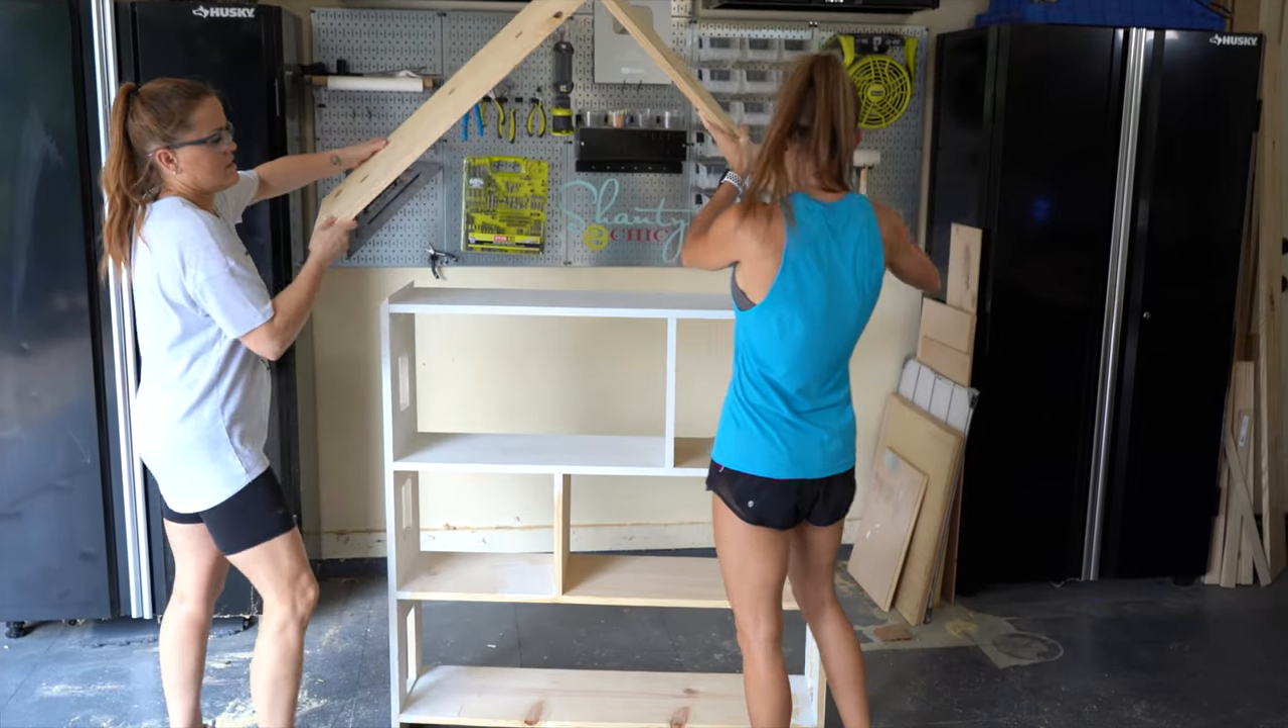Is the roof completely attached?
No.